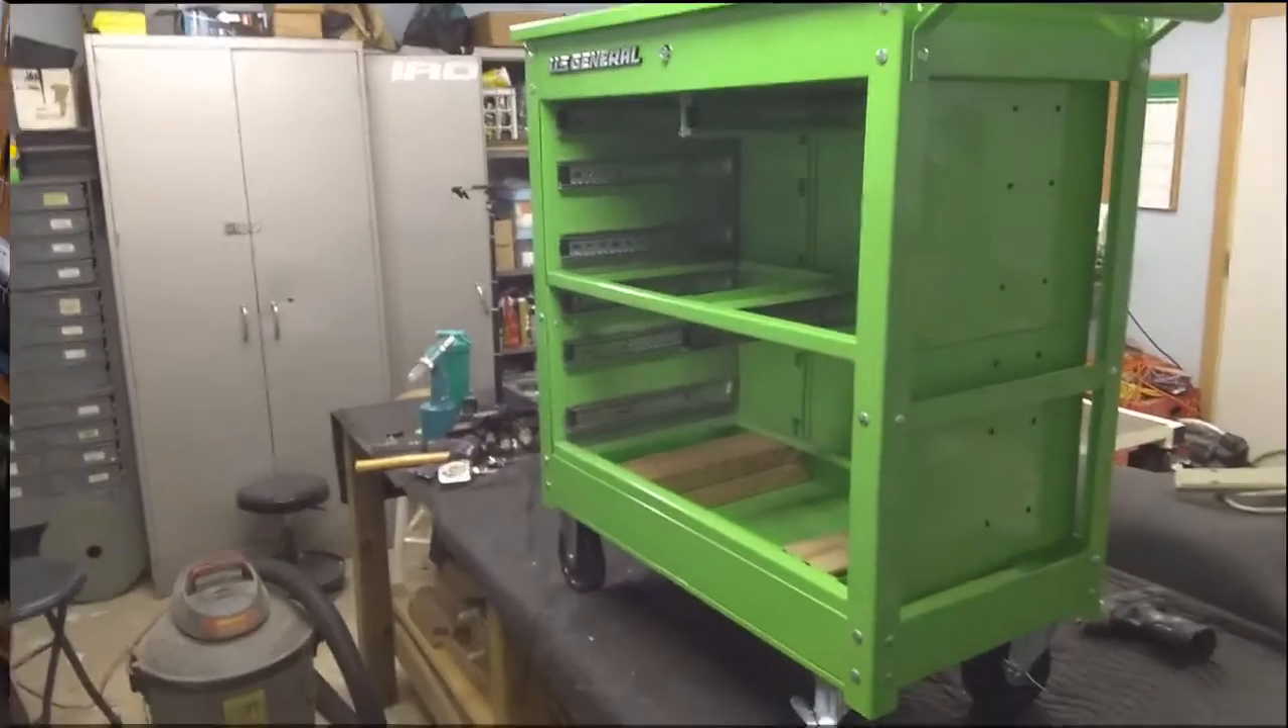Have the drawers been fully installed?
No.